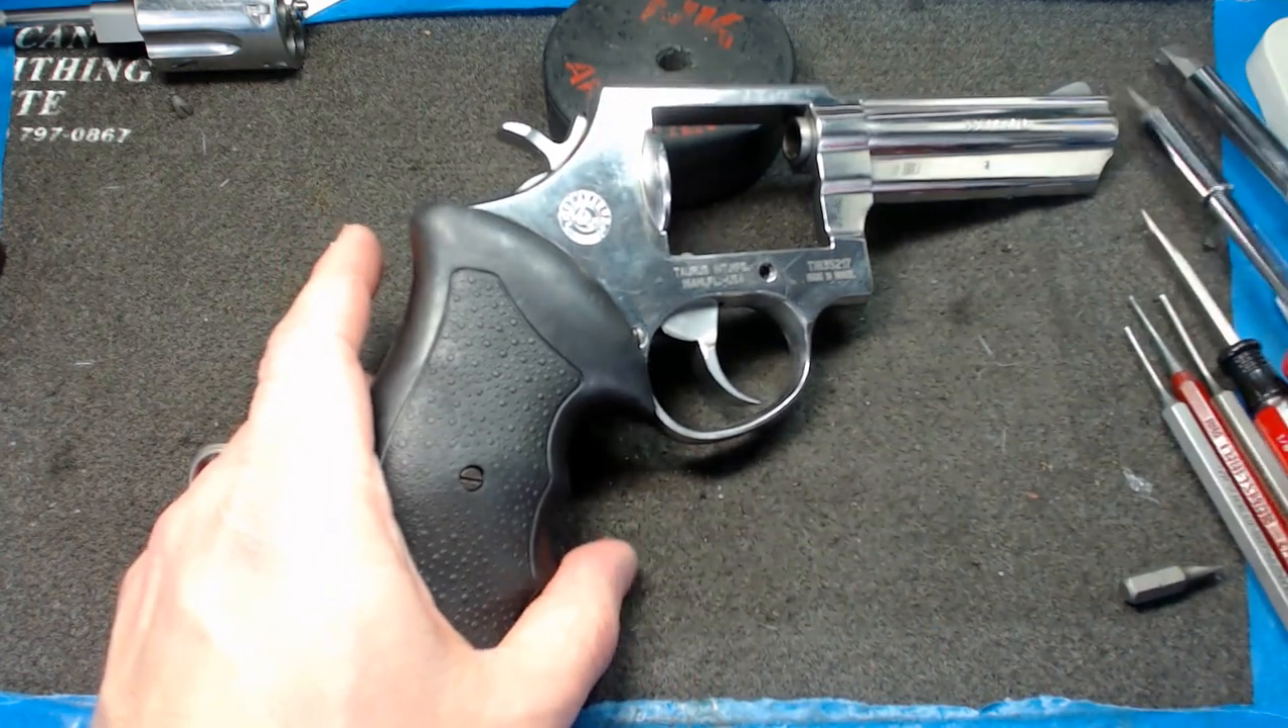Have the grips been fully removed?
No.